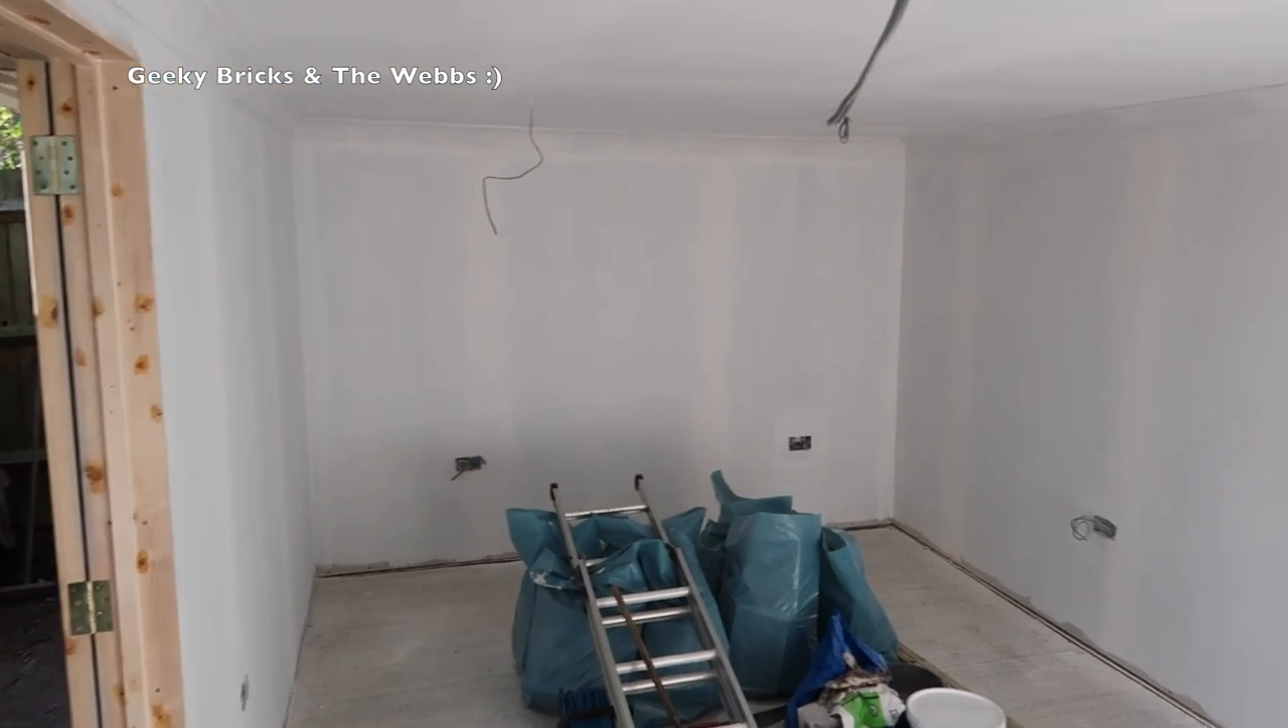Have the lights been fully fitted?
No.